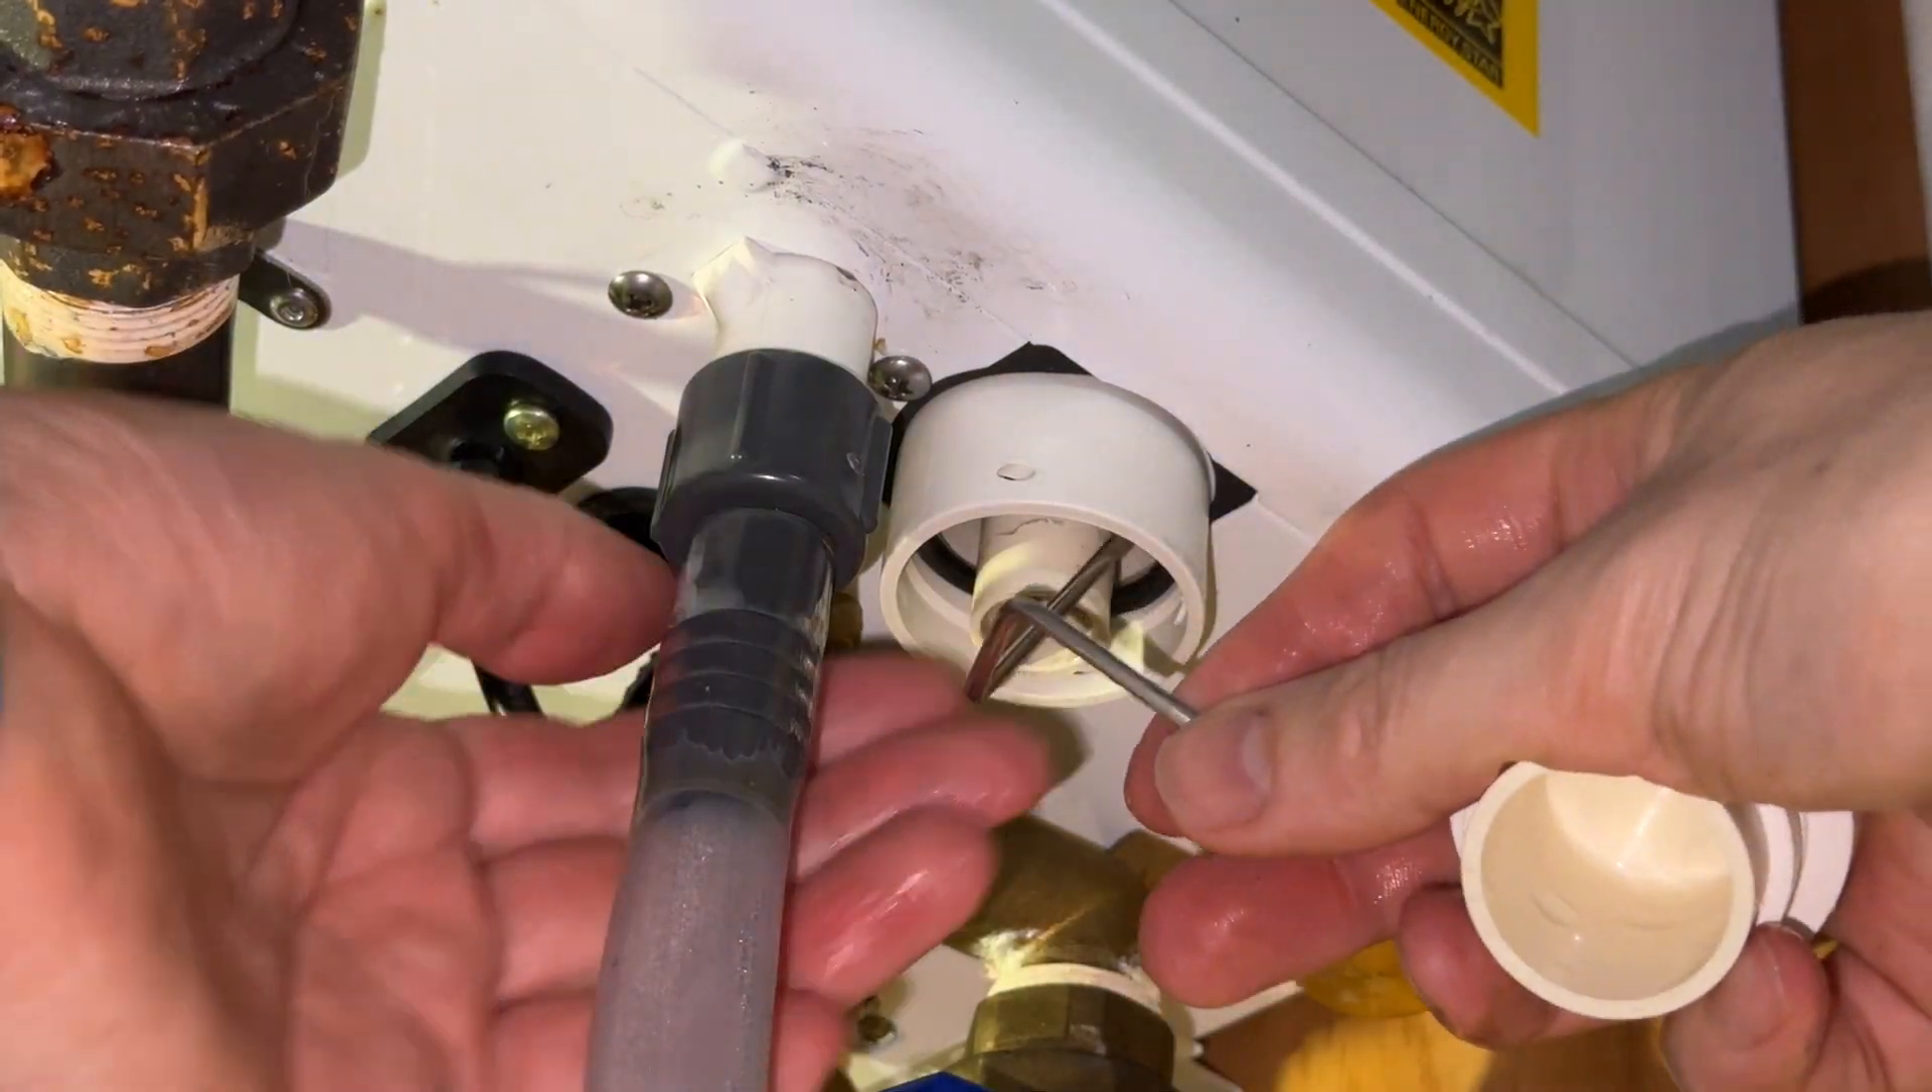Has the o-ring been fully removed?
No.